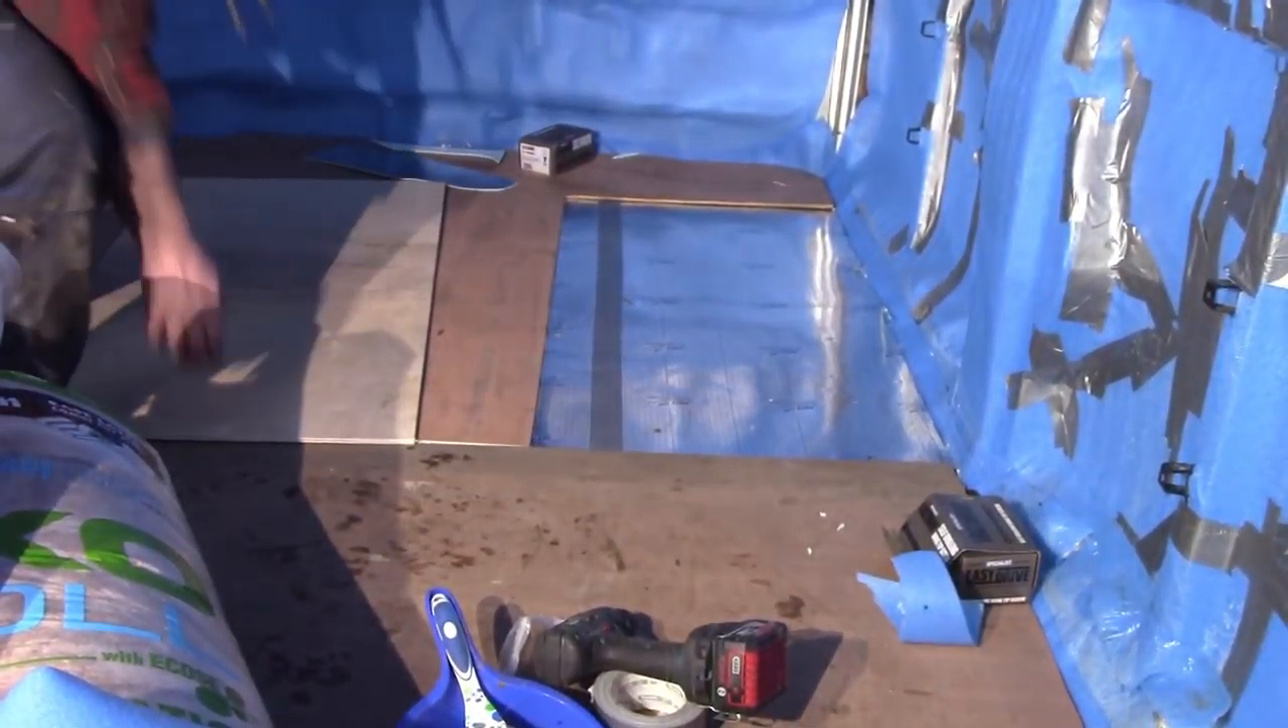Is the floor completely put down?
No.